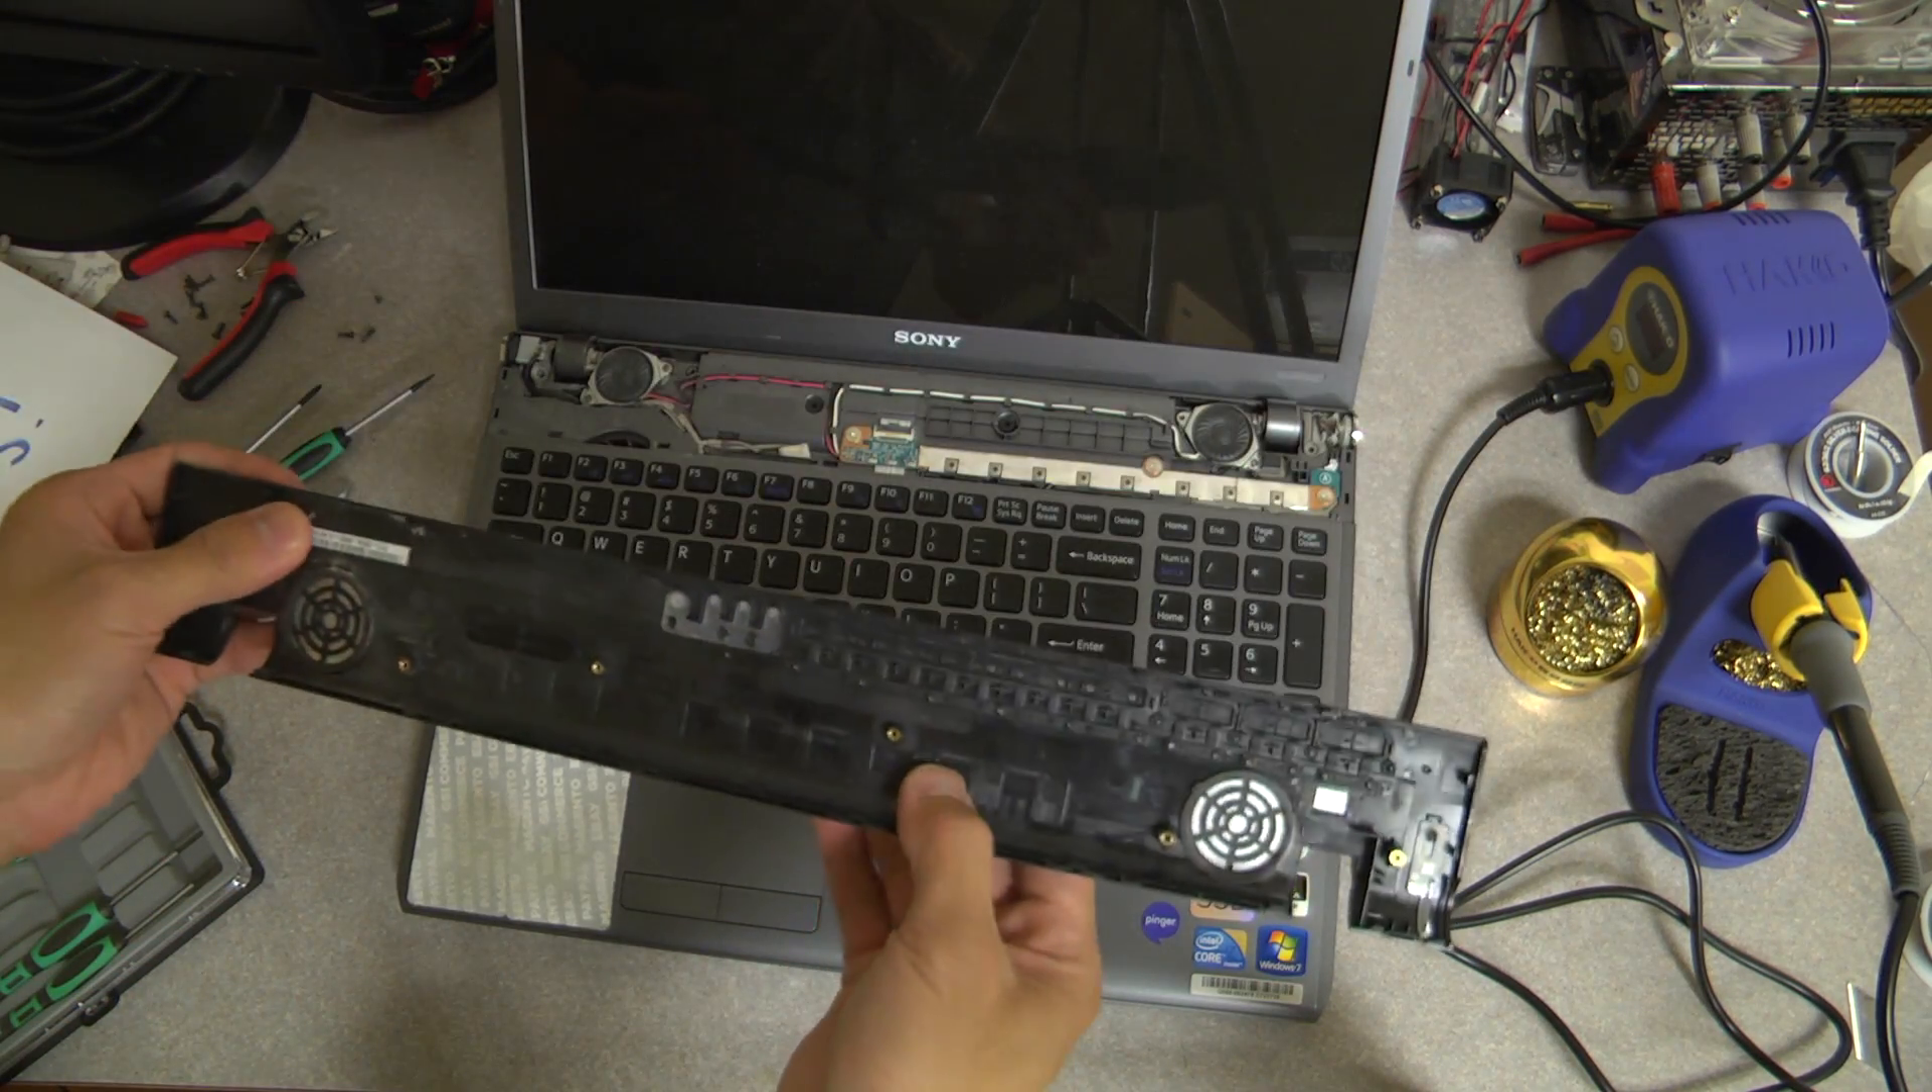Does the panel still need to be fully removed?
No.